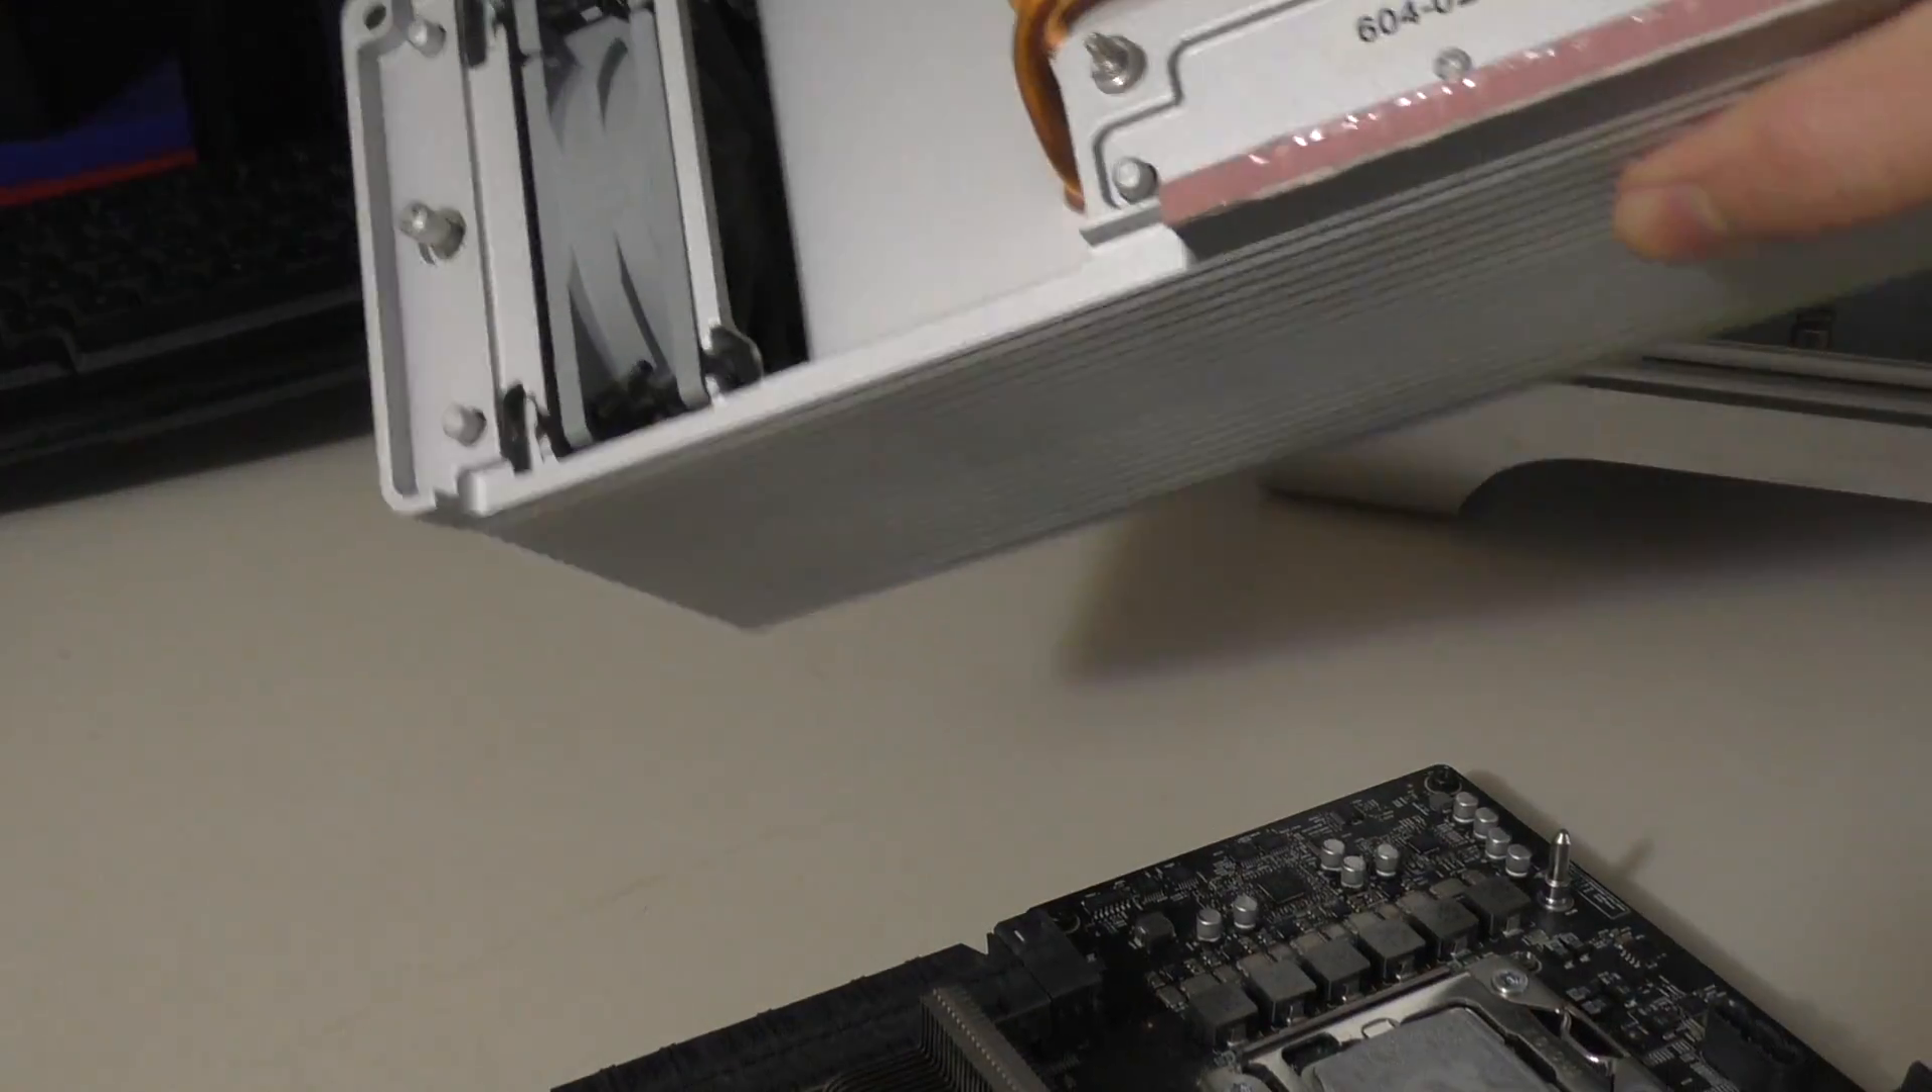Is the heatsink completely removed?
Yes.